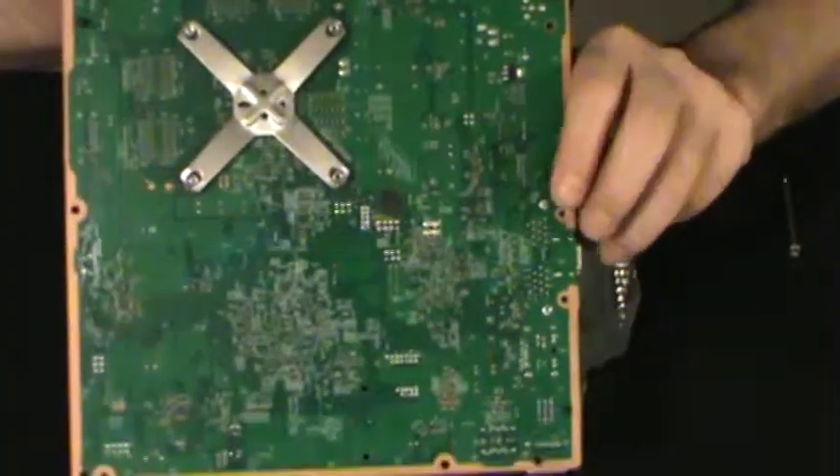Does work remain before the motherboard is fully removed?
No.